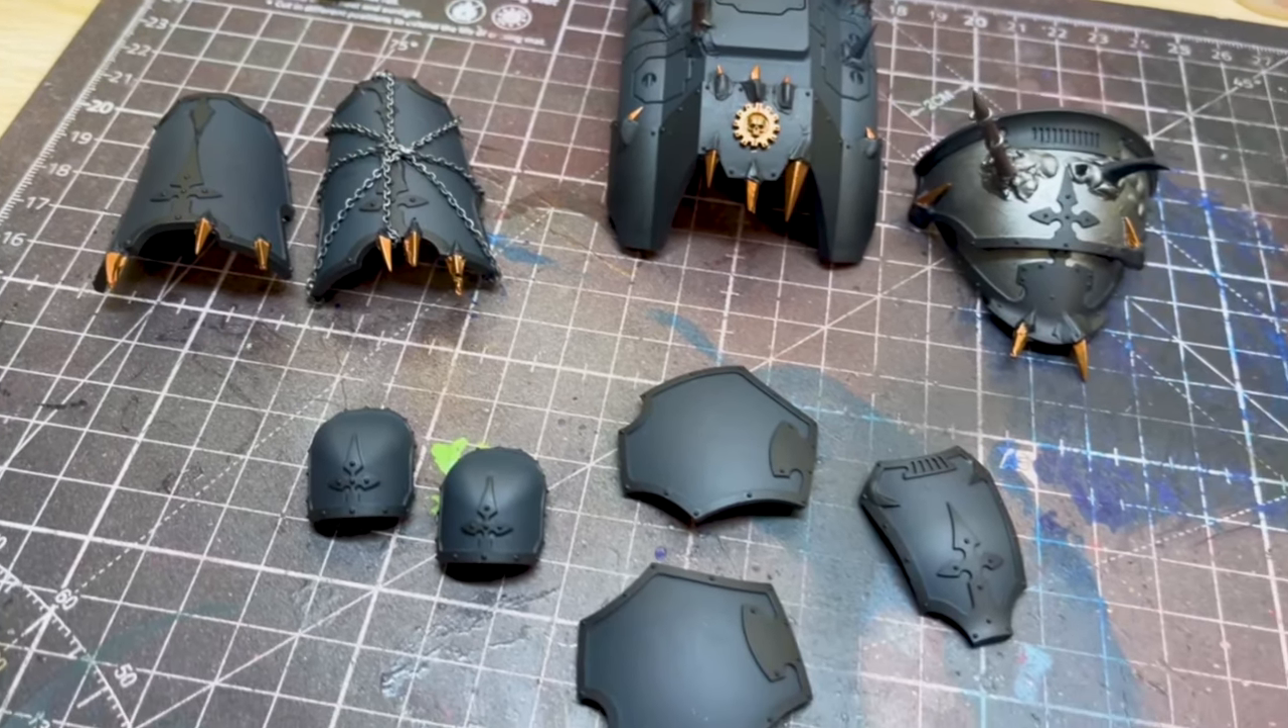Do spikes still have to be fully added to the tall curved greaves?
No.